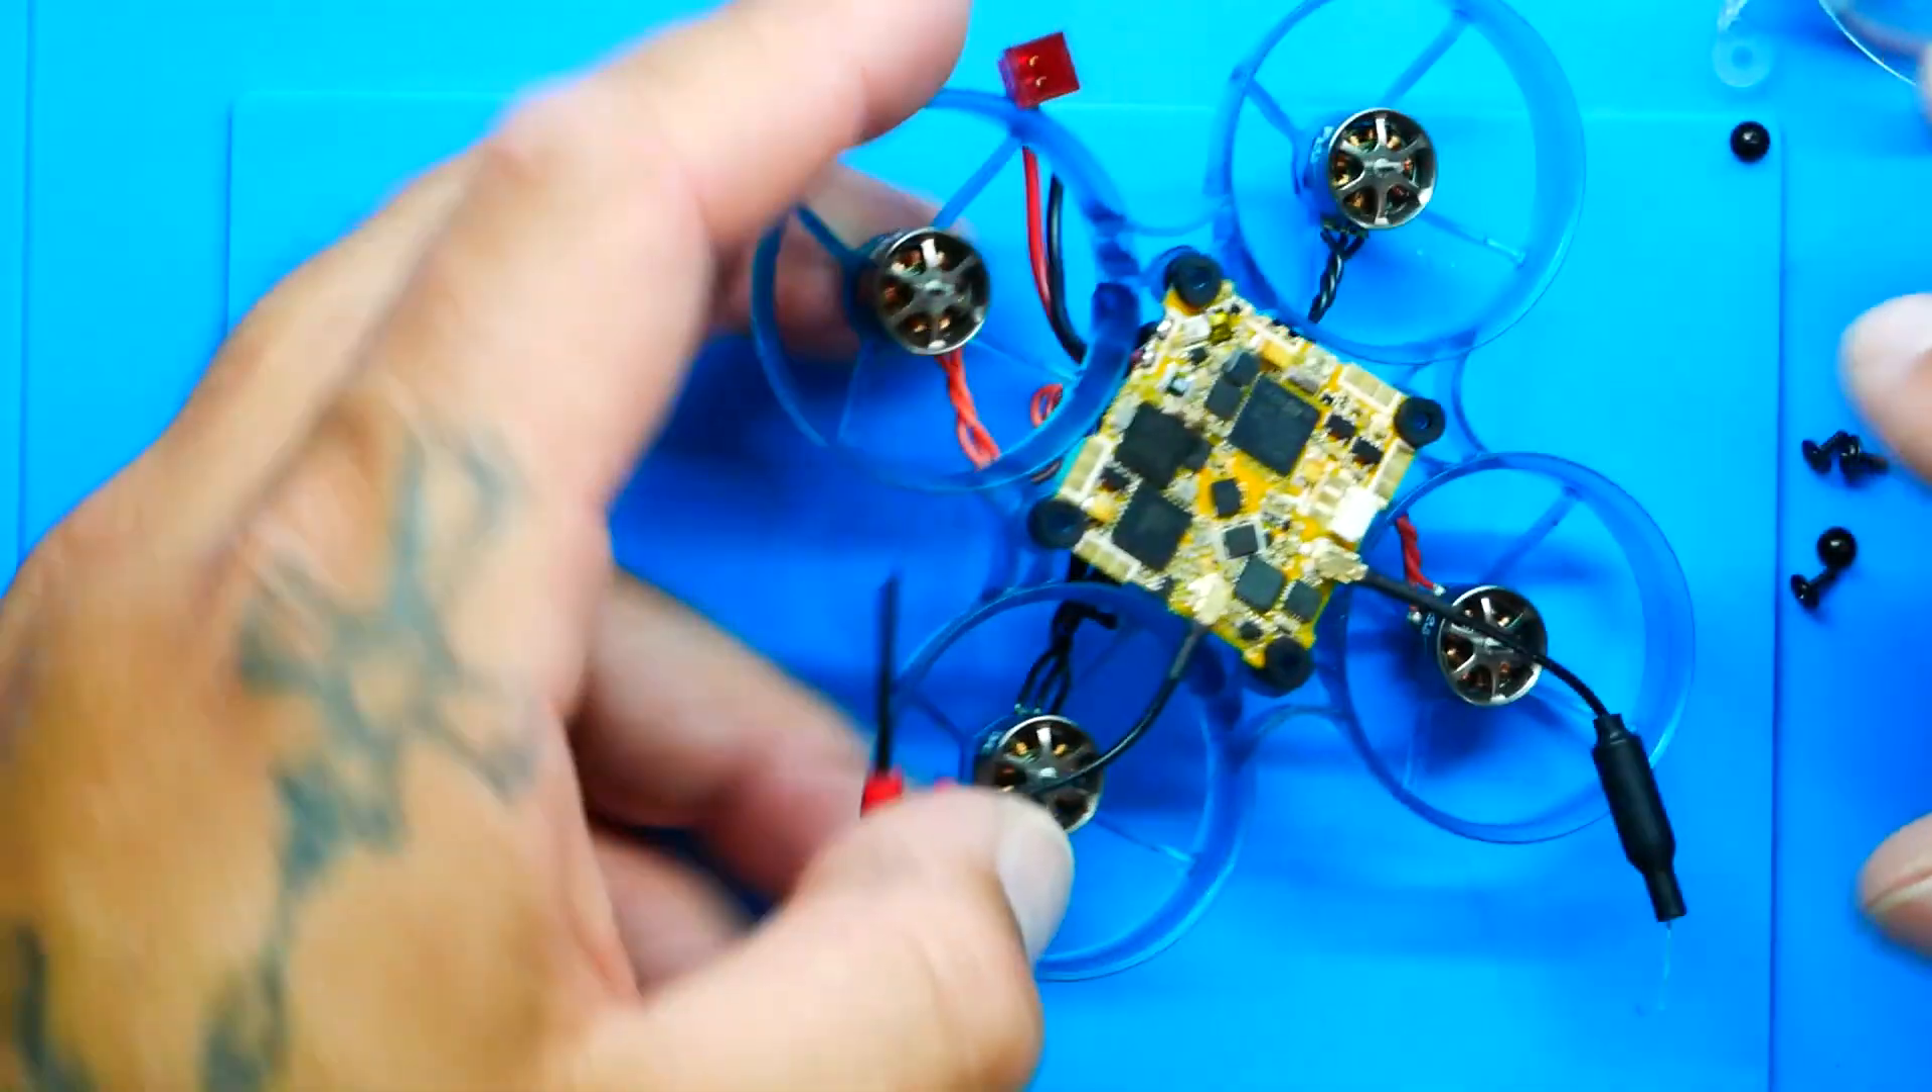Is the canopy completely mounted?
No.